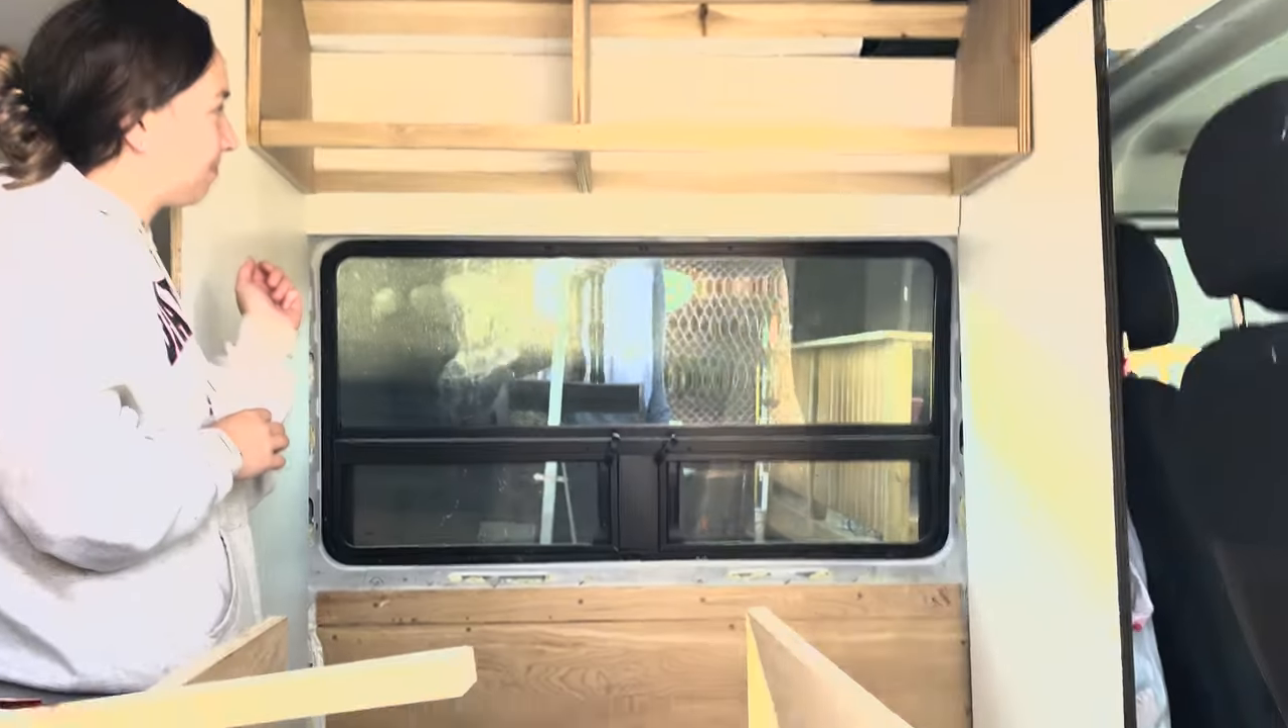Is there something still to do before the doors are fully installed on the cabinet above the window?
Yes.